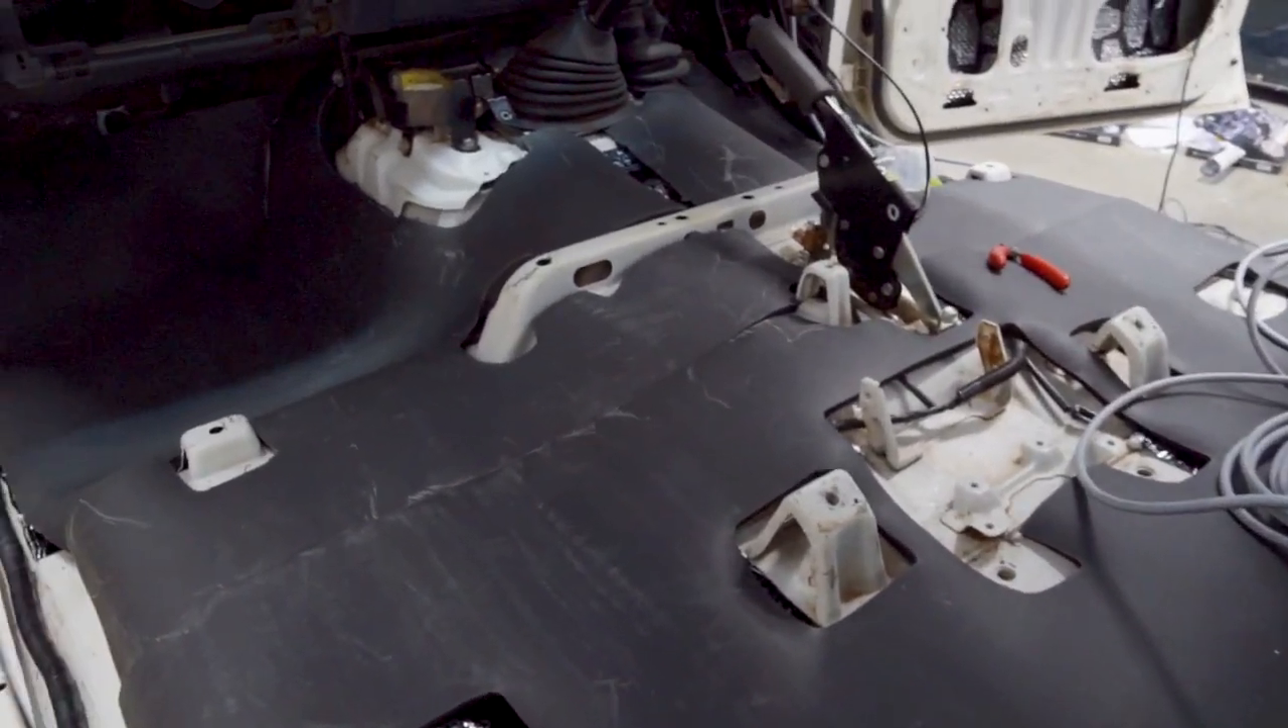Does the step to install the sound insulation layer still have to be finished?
No.